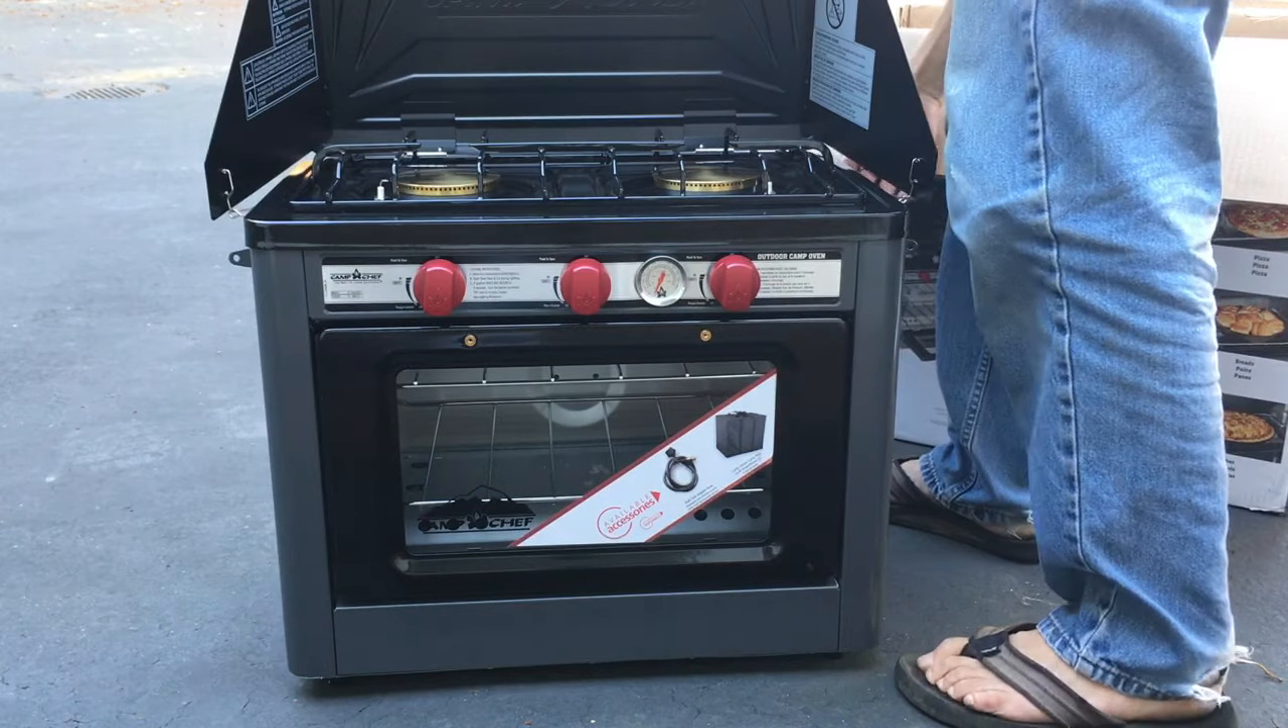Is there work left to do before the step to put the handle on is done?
Yes.